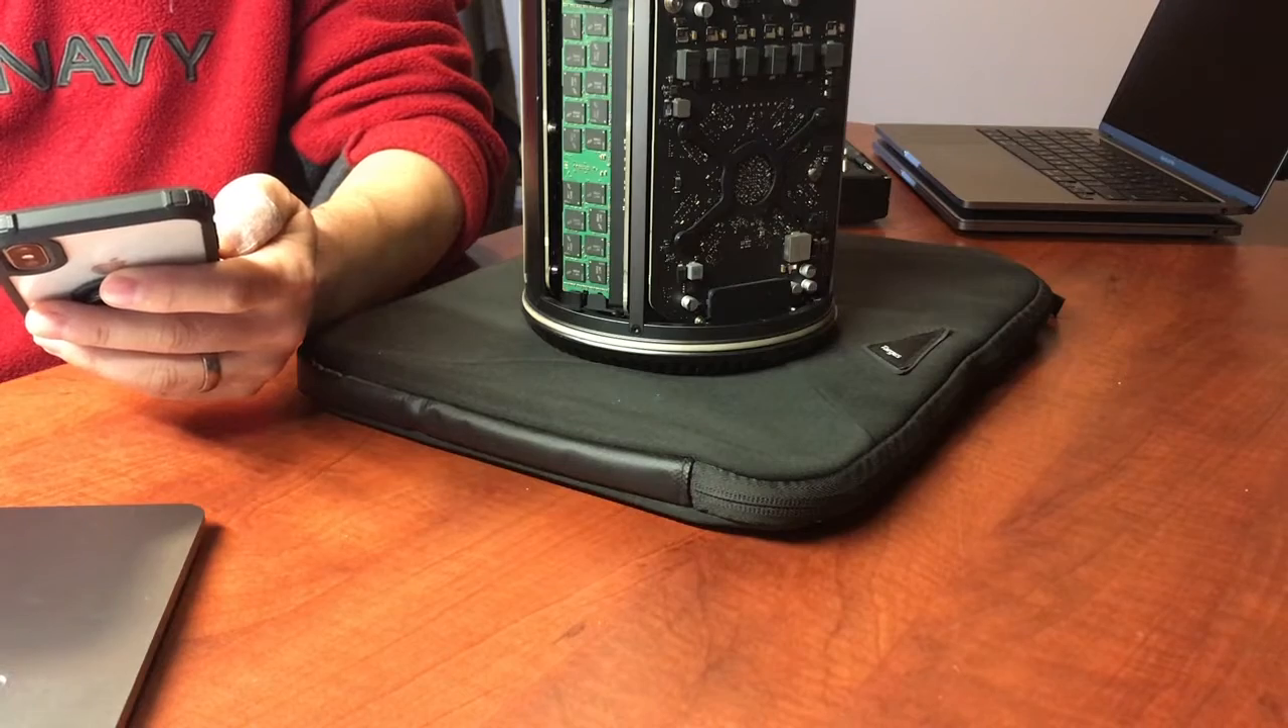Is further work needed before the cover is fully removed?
No.